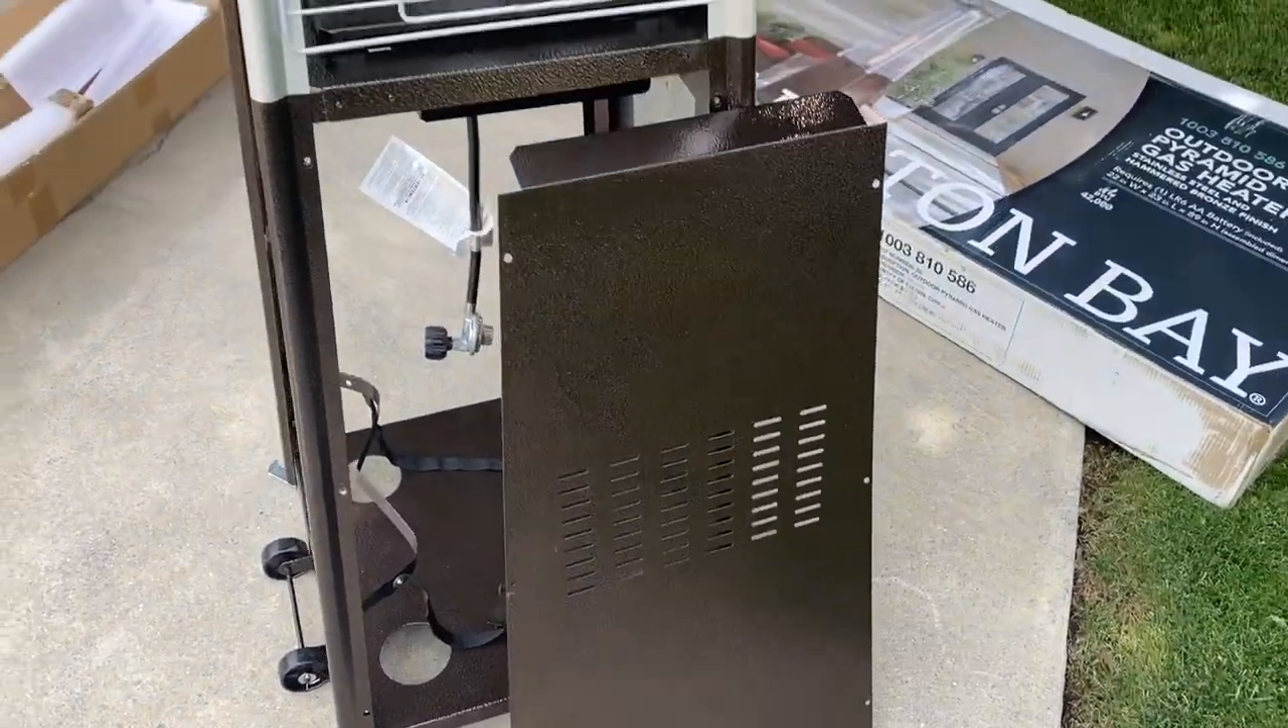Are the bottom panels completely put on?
No.